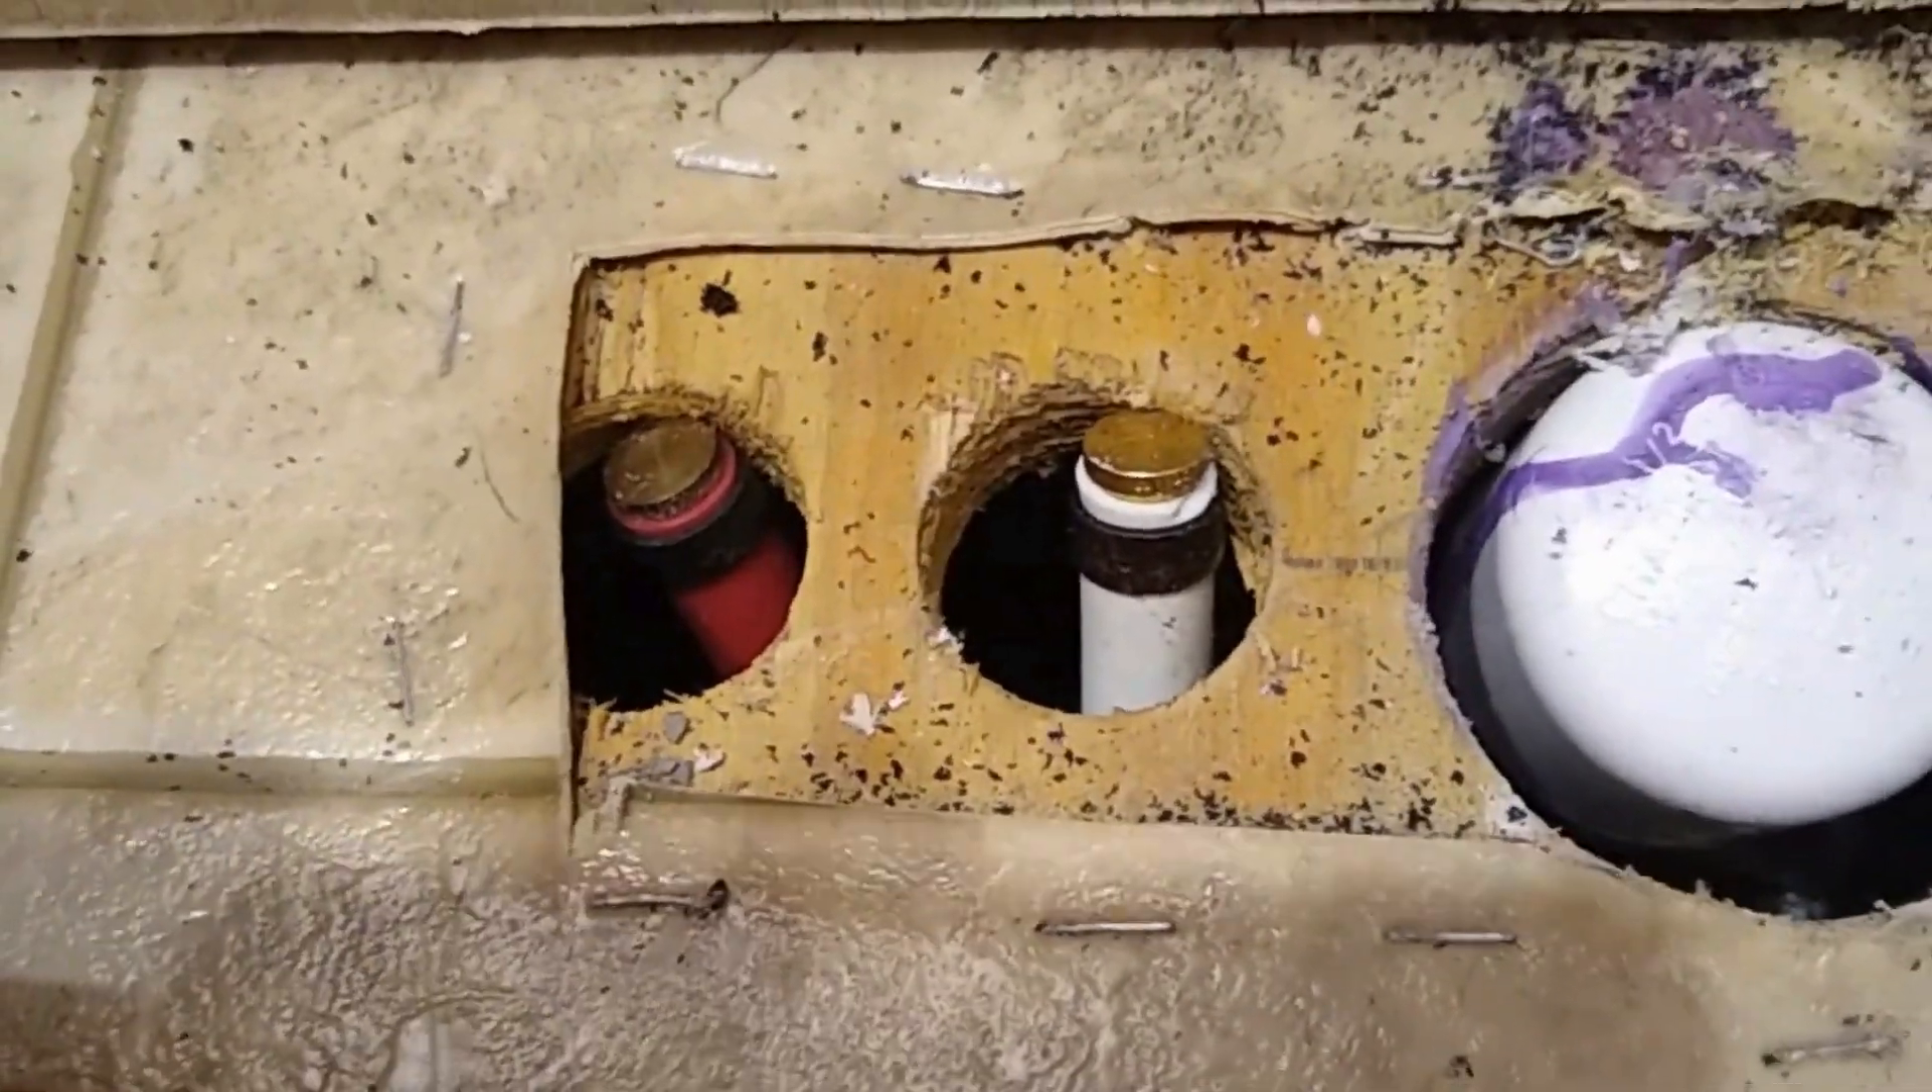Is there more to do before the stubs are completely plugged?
No.